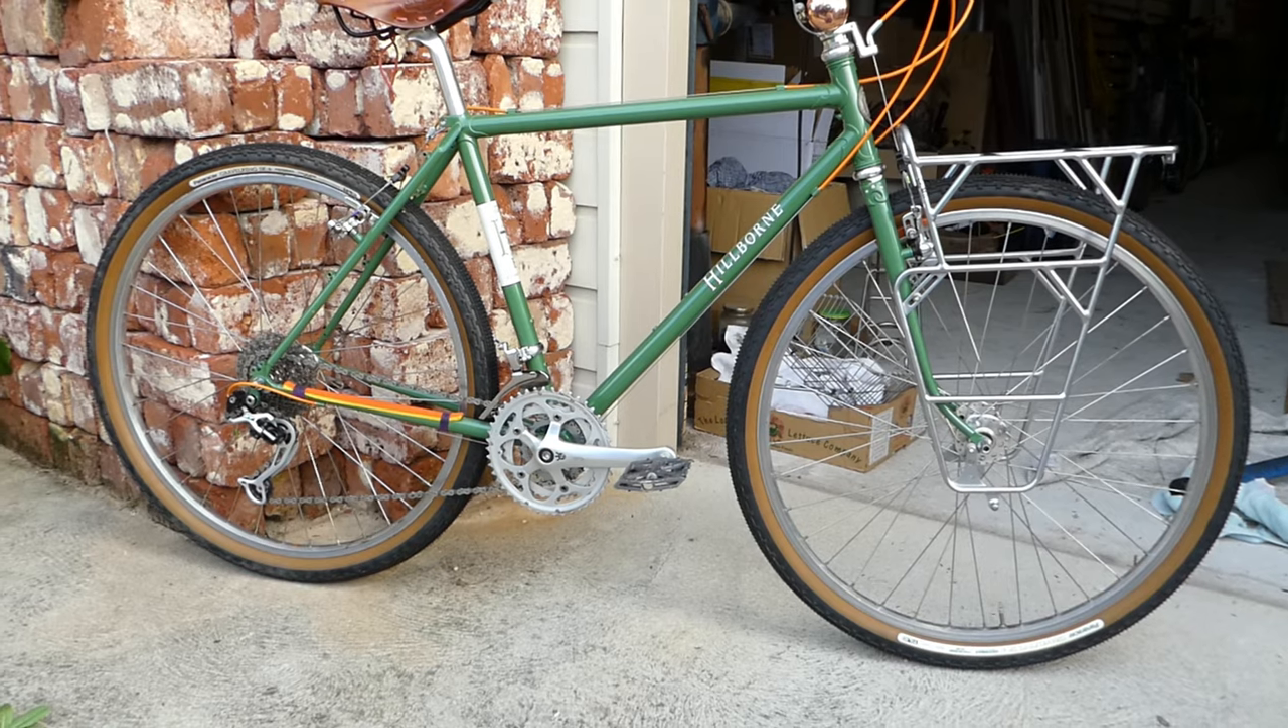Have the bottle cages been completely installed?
No.